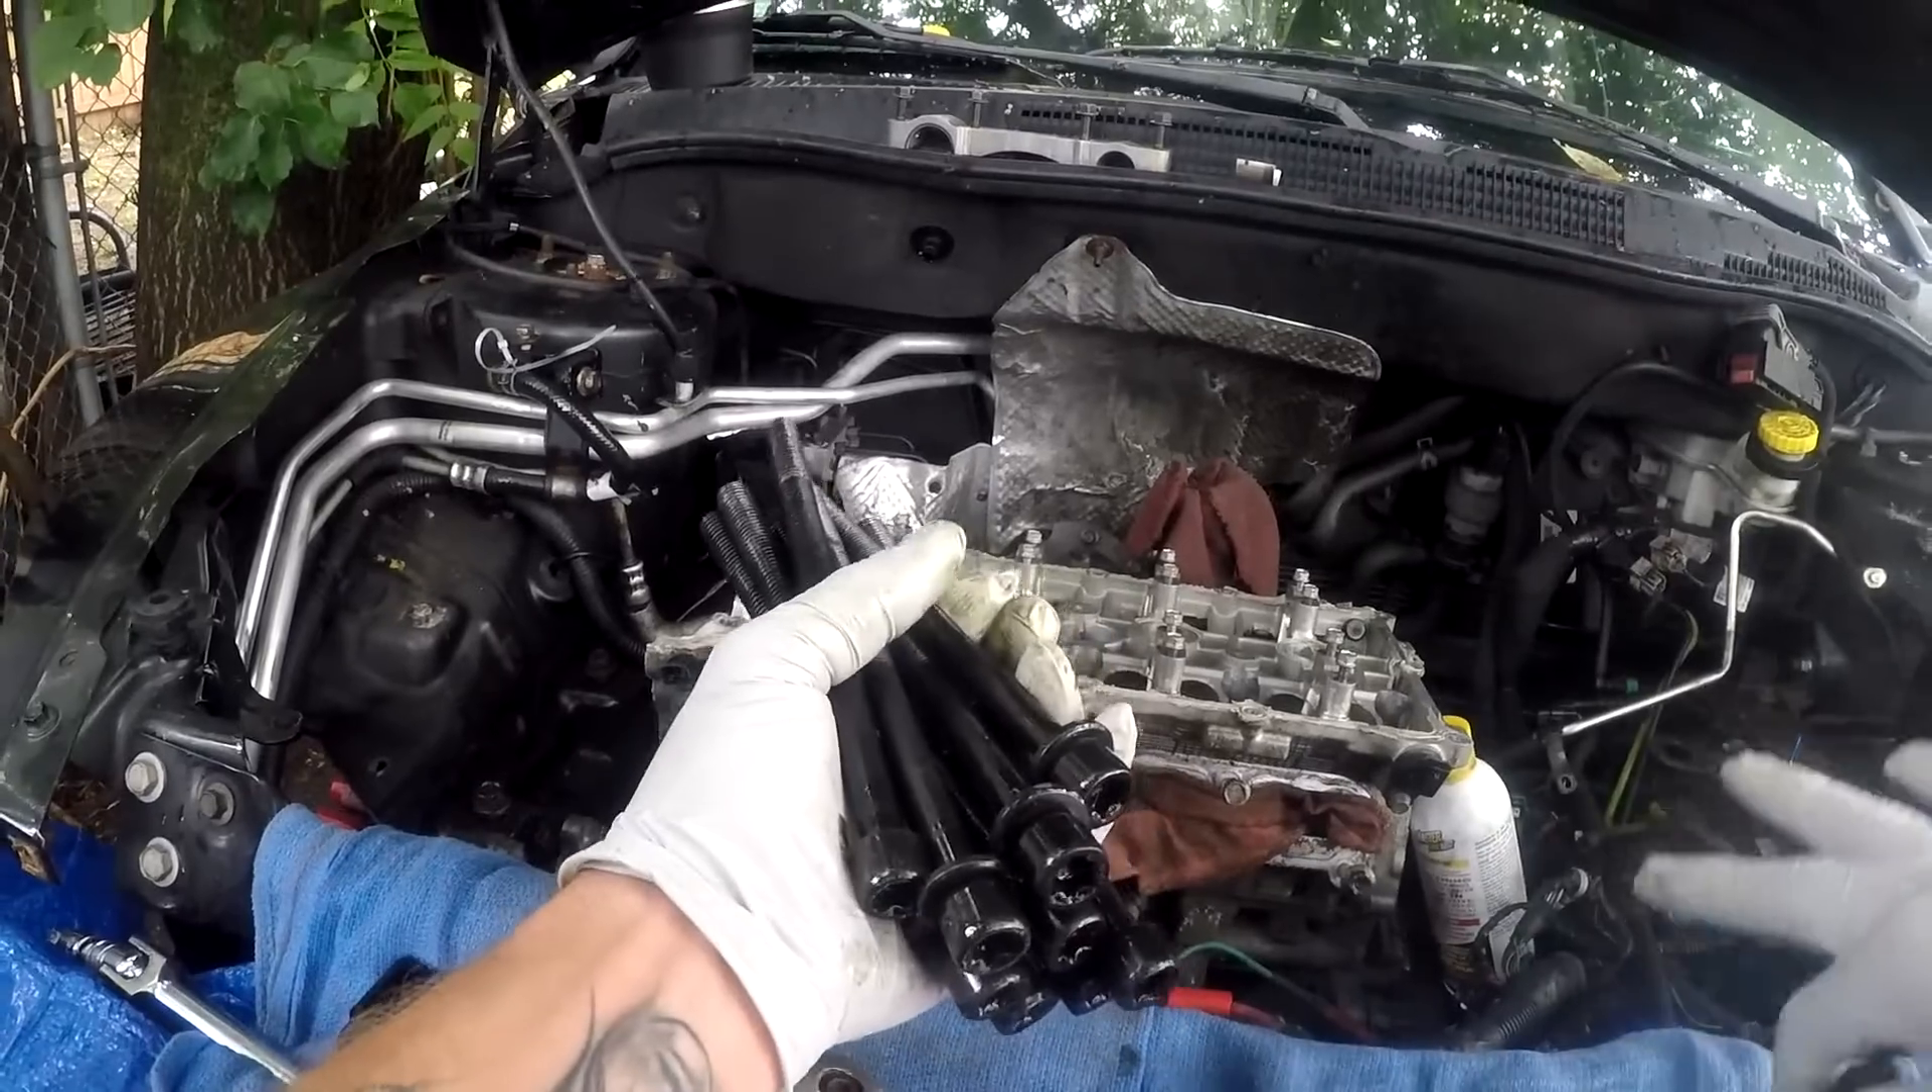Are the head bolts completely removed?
Yes.